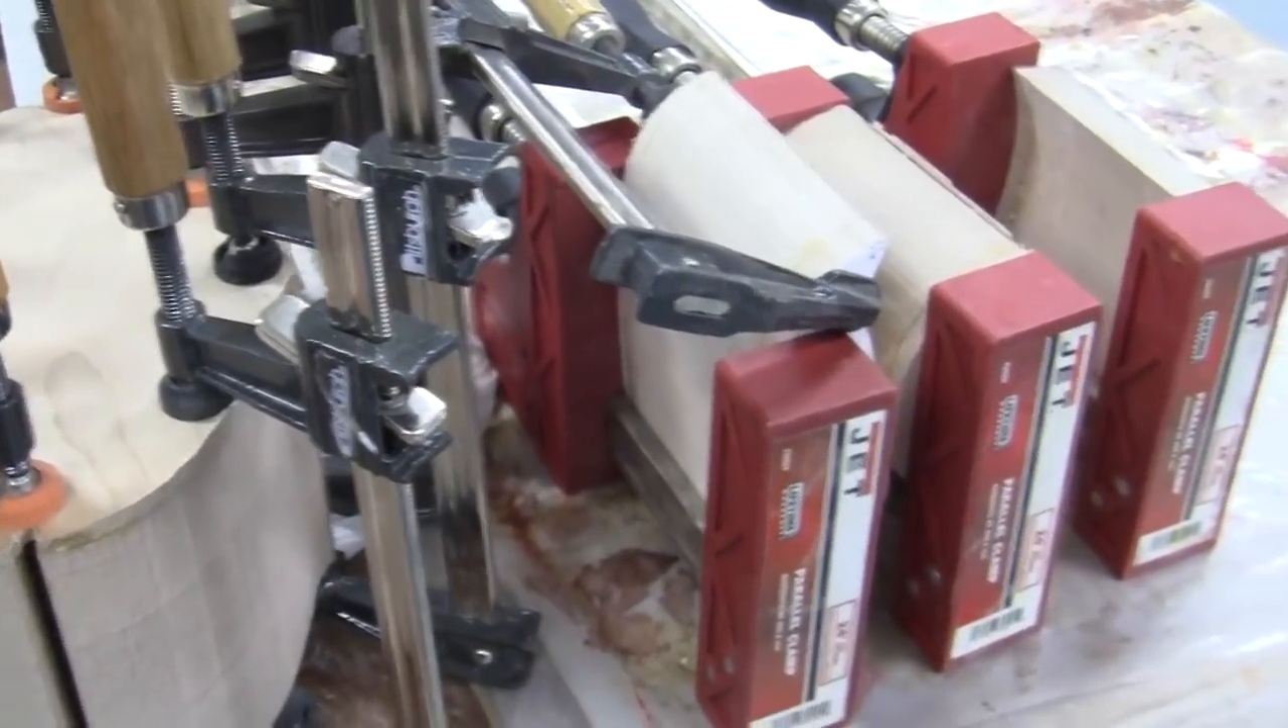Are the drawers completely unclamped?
No.